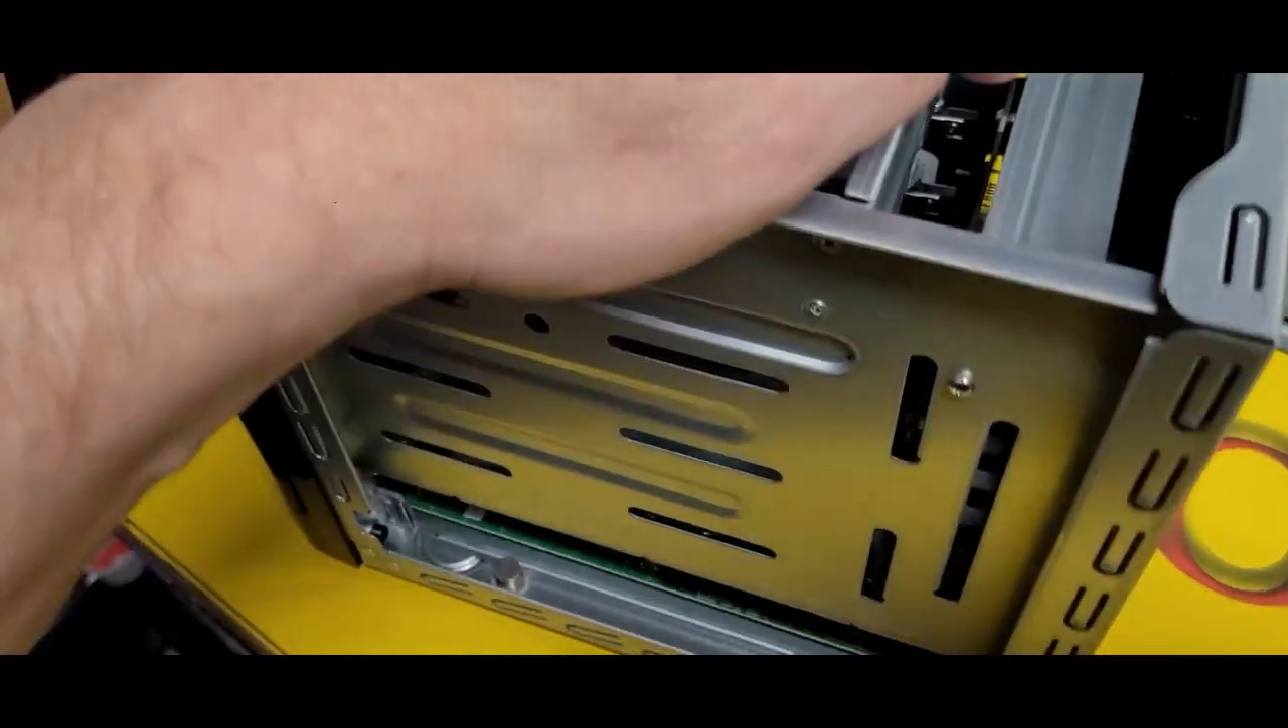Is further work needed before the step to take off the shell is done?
No.